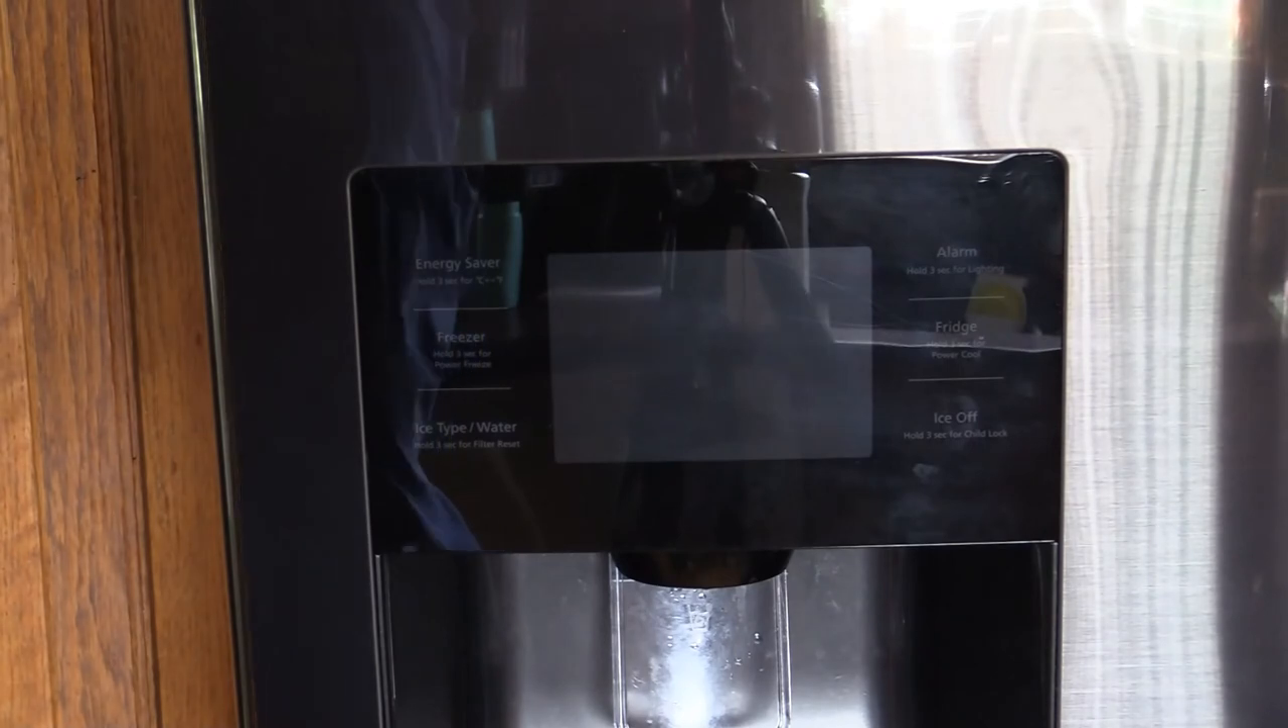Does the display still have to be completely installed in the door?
No.